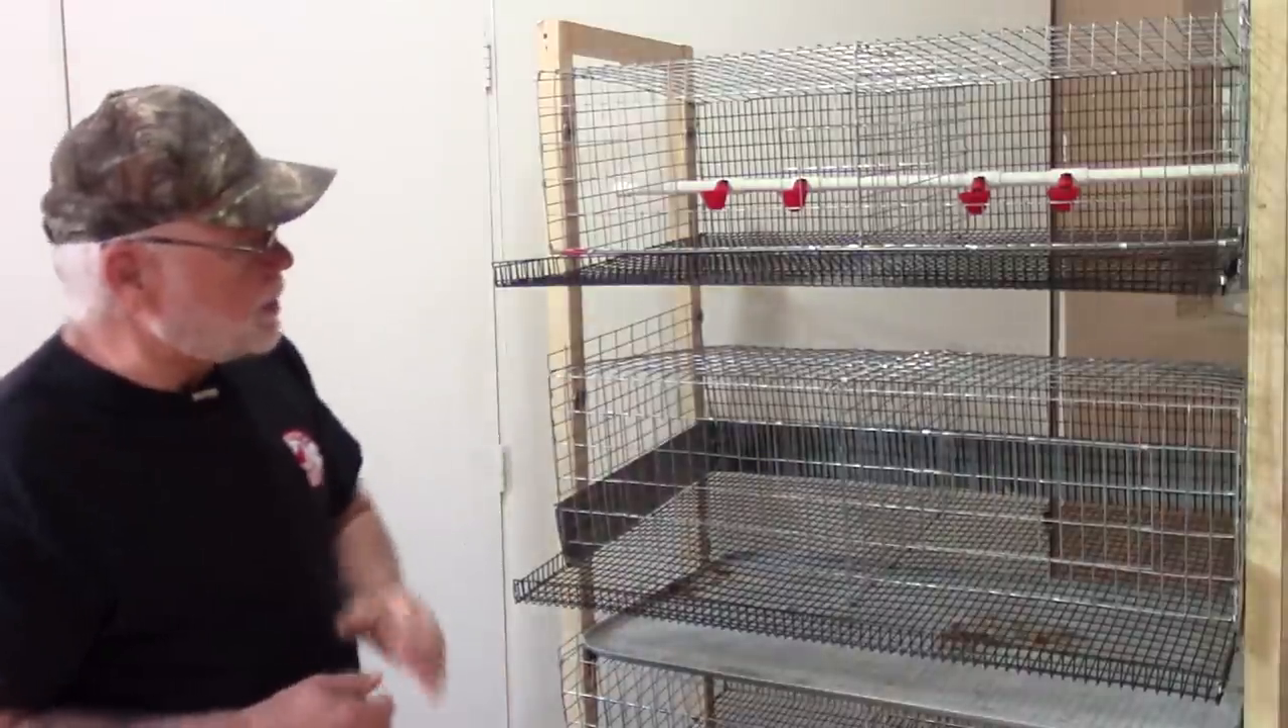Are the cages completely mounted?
Yes.